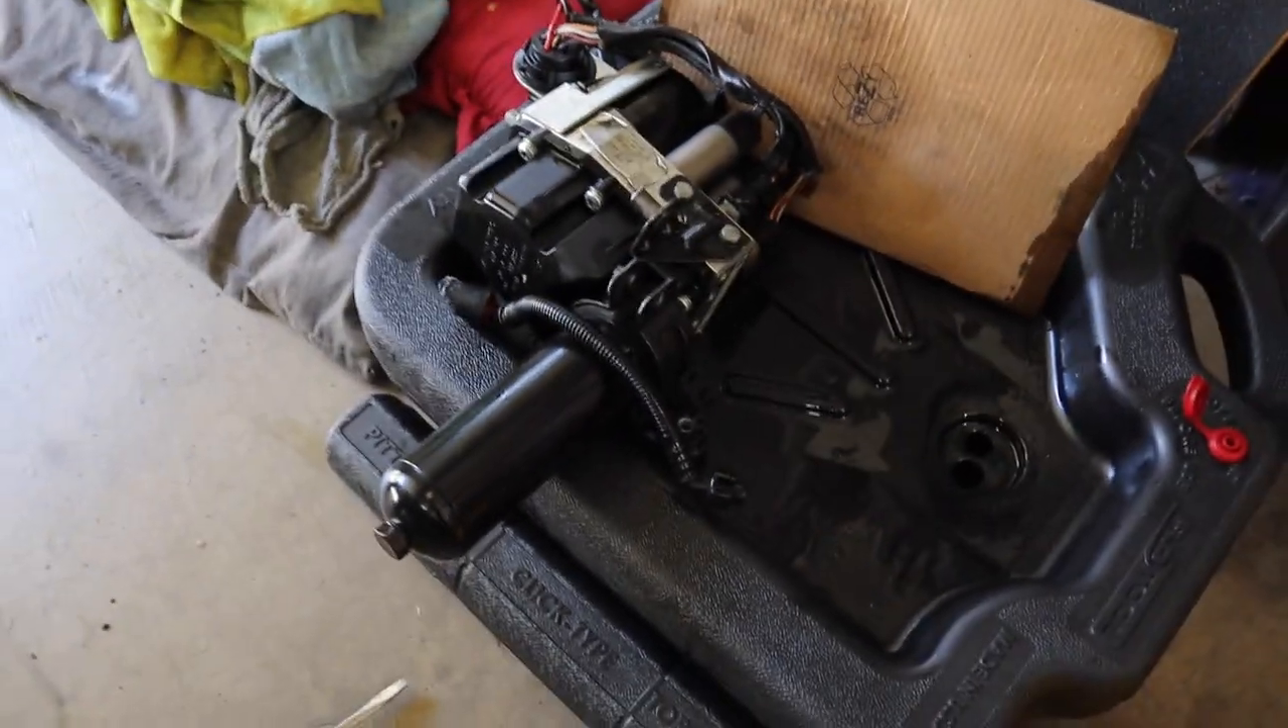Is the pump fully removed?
Yes.